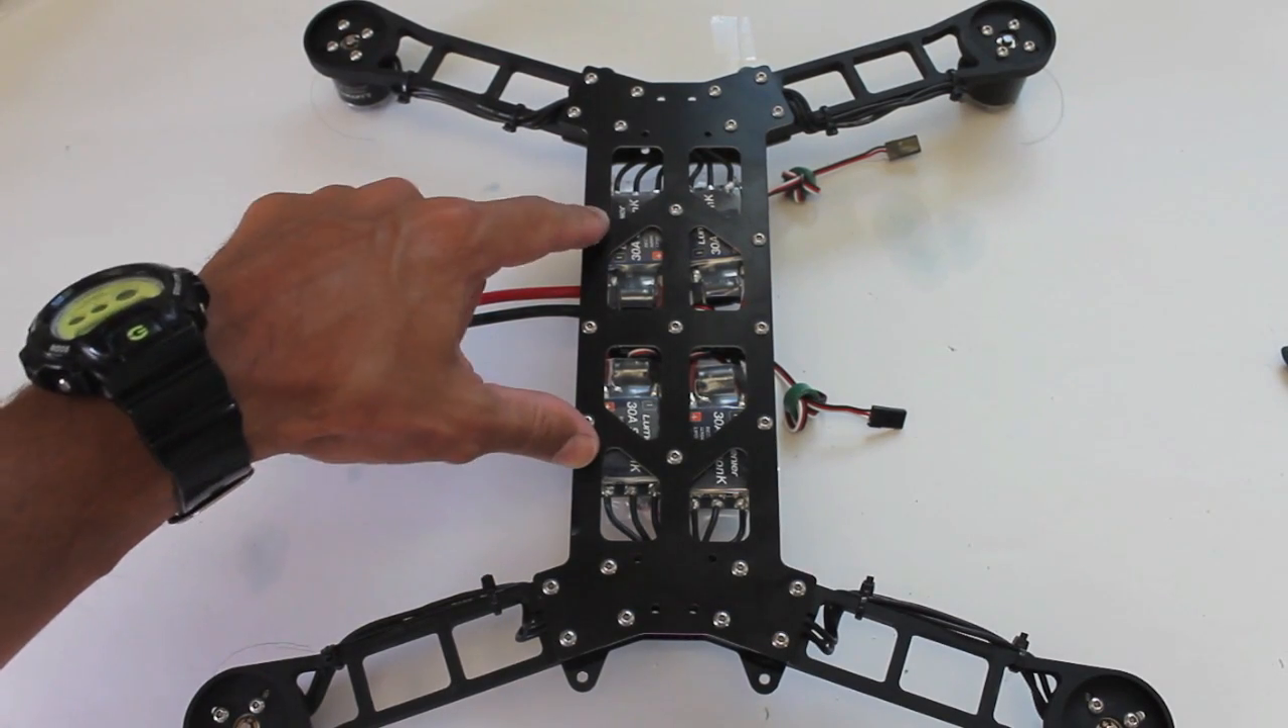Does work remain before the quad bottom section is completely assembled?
No.